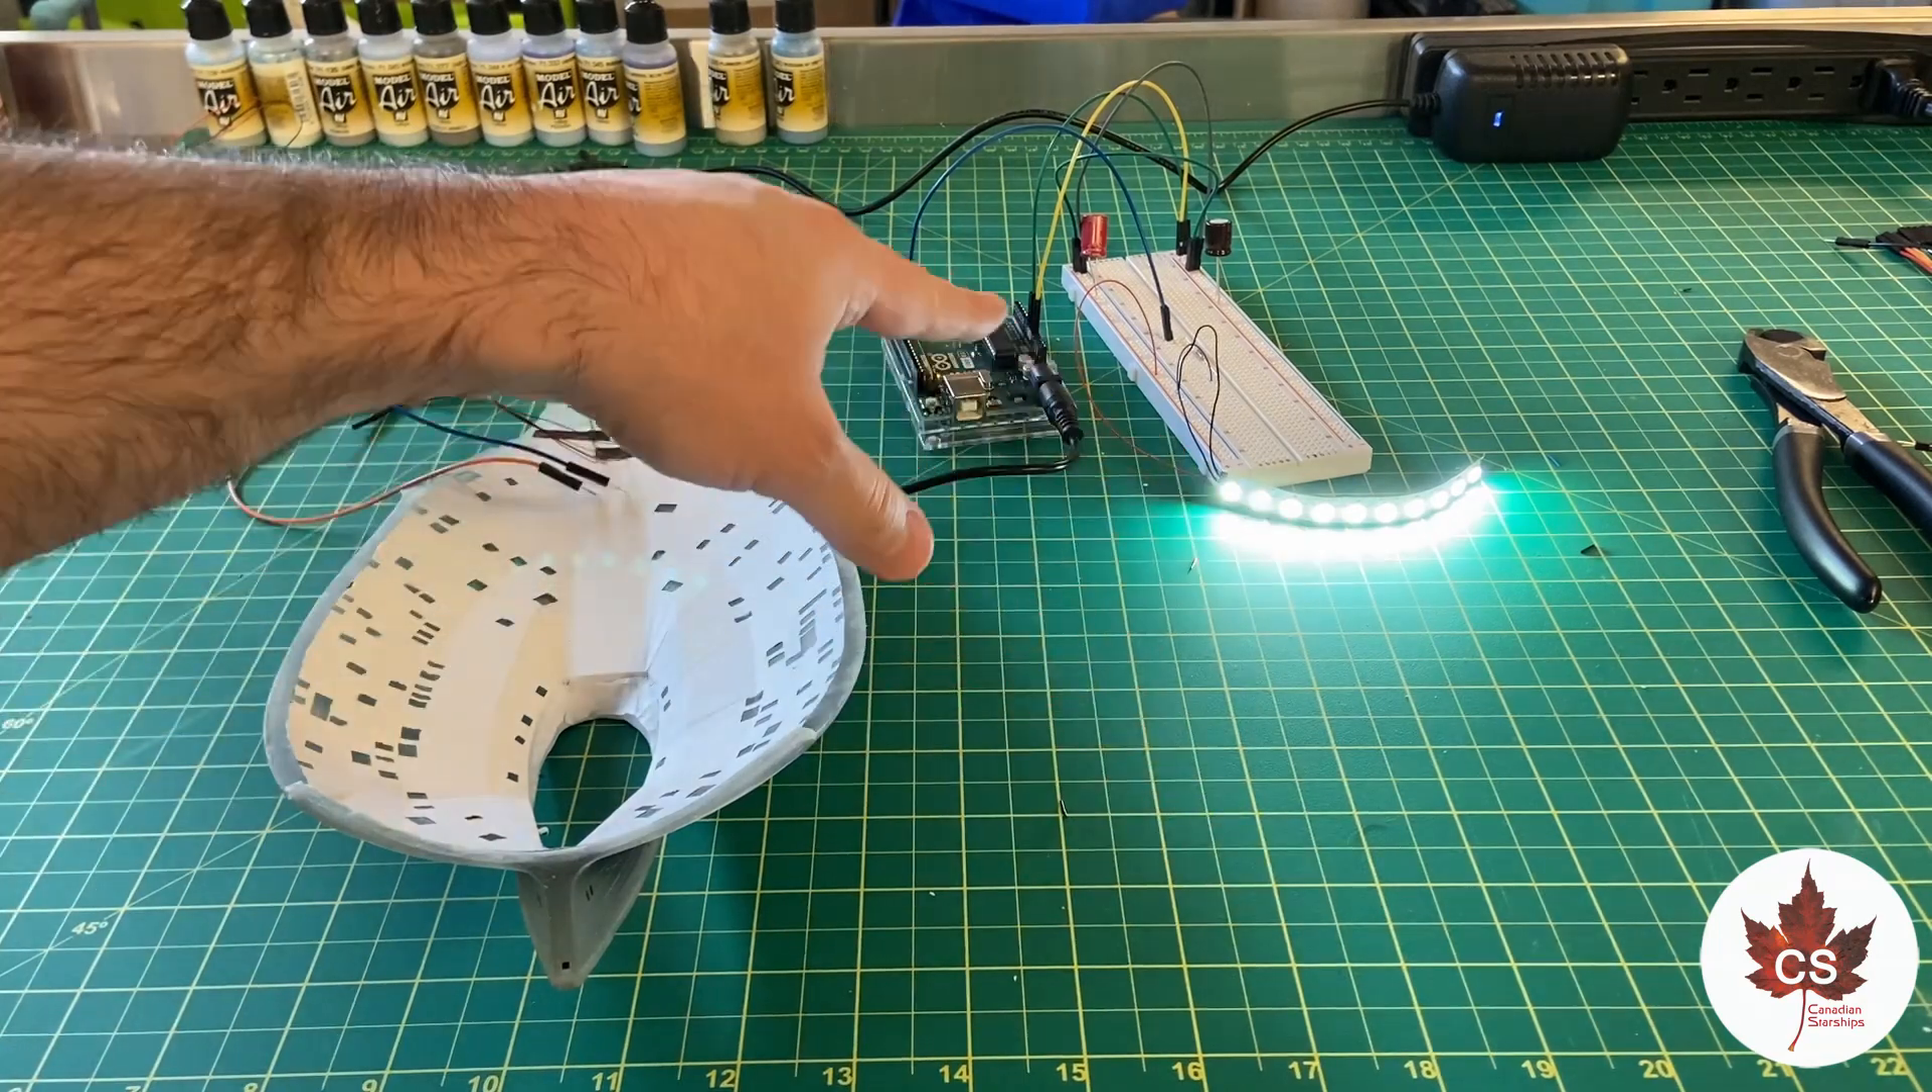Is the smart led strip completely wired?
Yes.